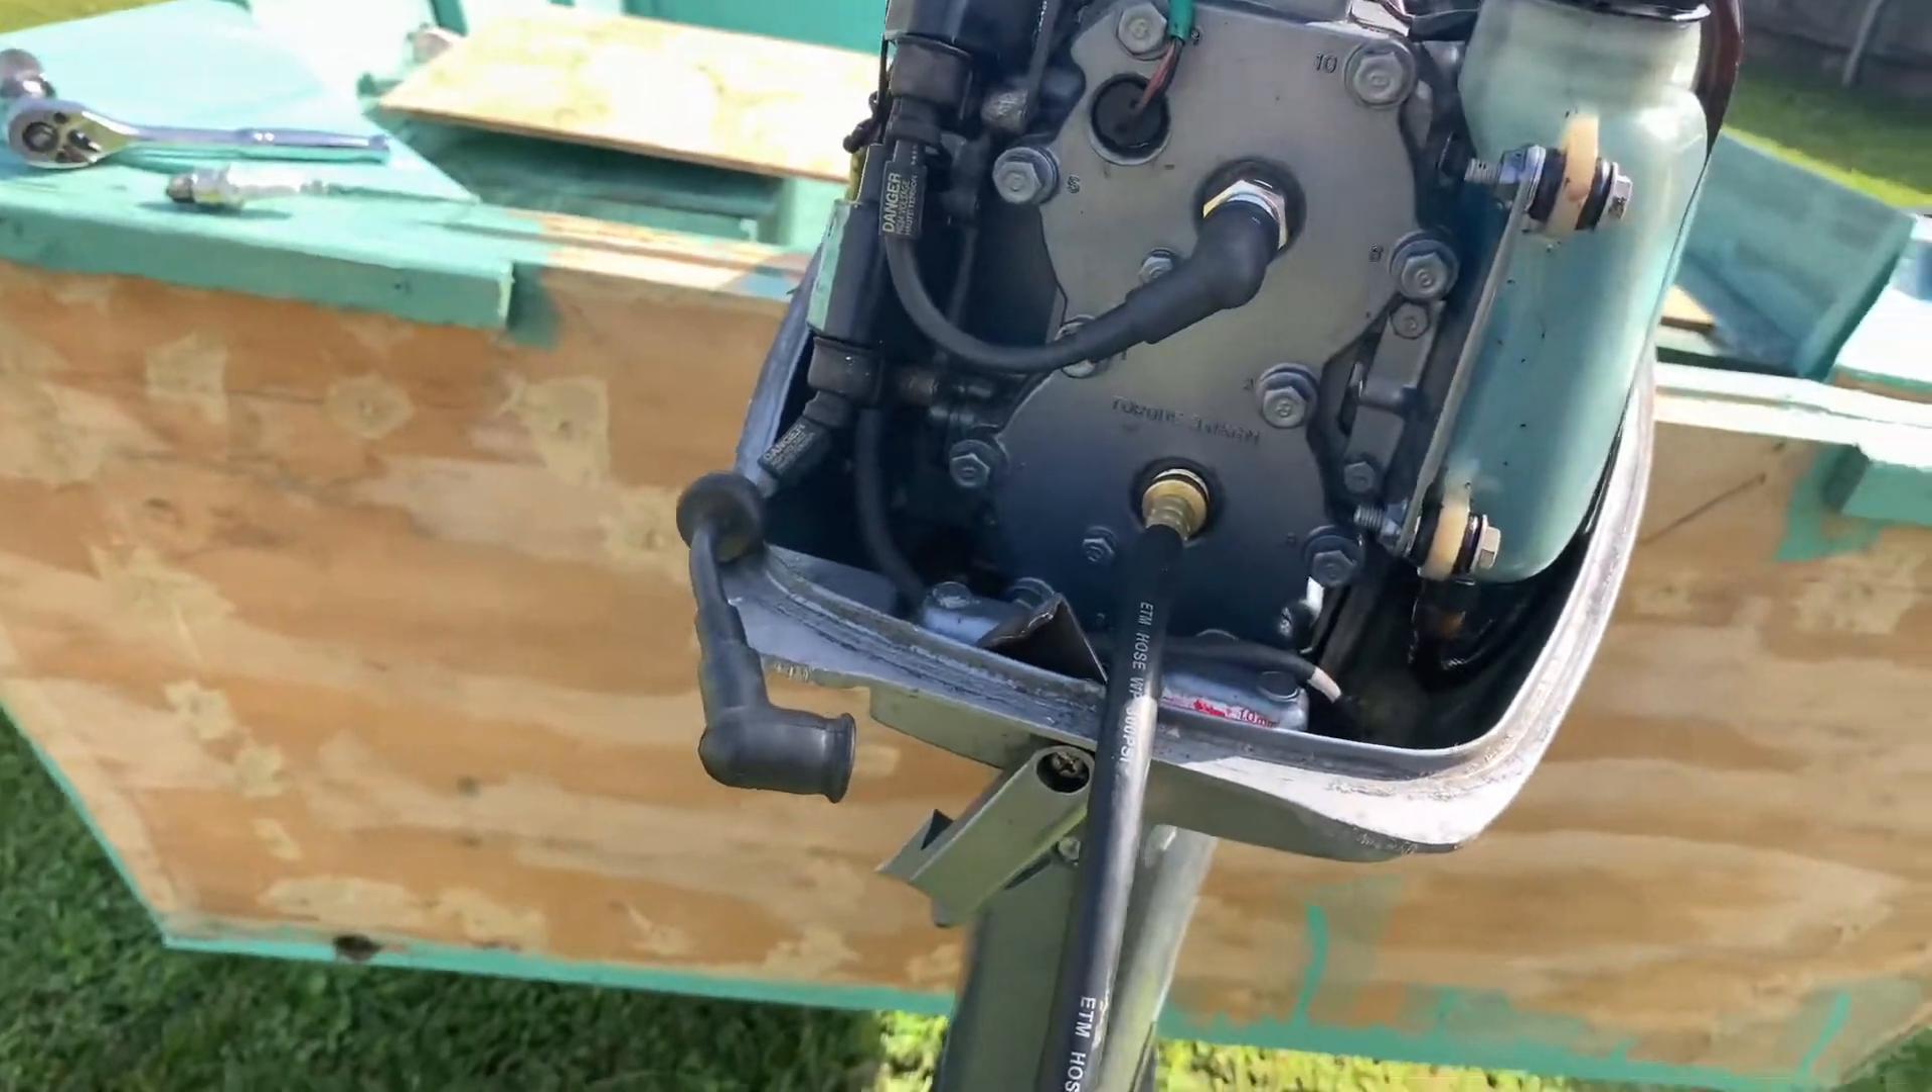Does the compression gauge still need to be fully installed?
No.